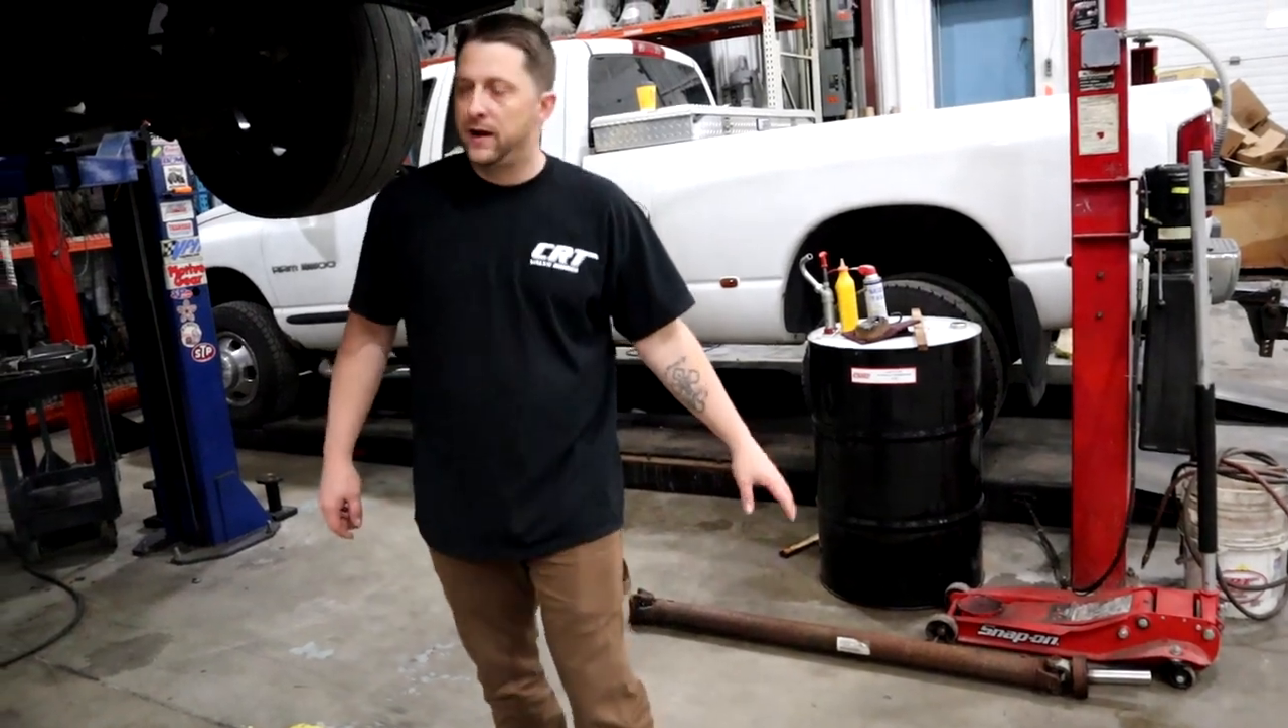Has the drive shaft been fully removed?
Yes.